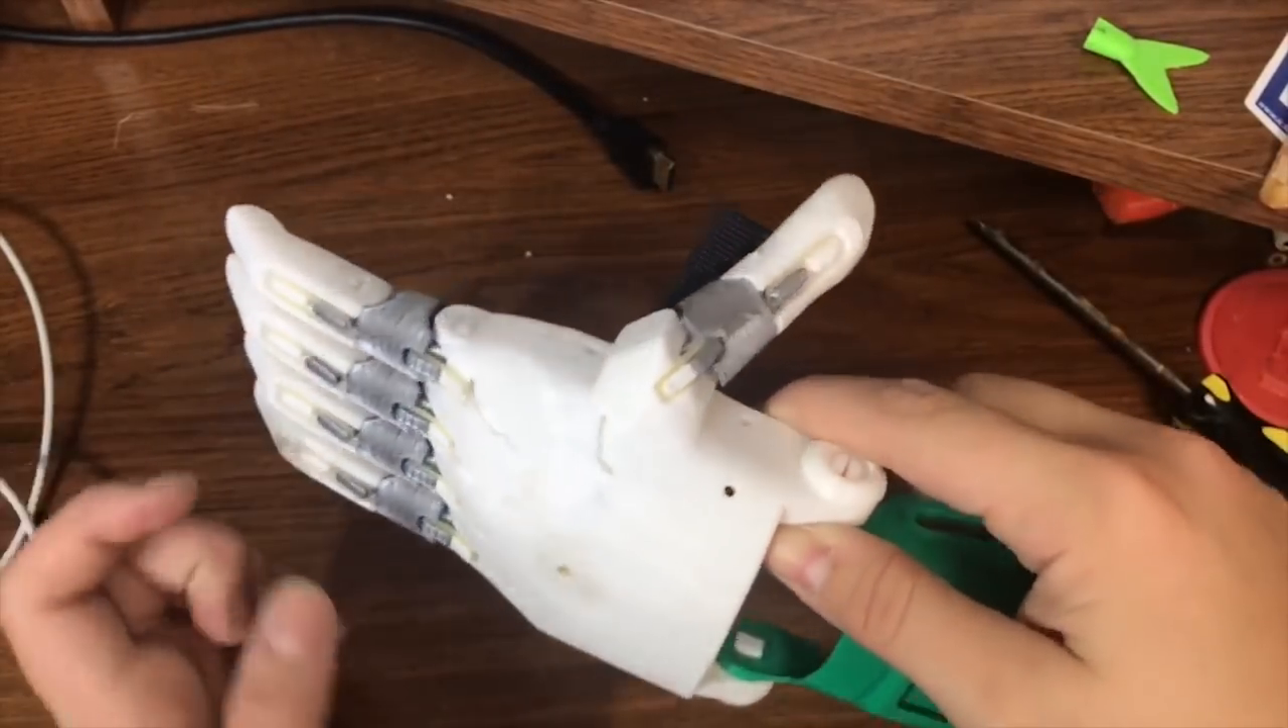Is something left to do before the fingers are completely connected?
No.